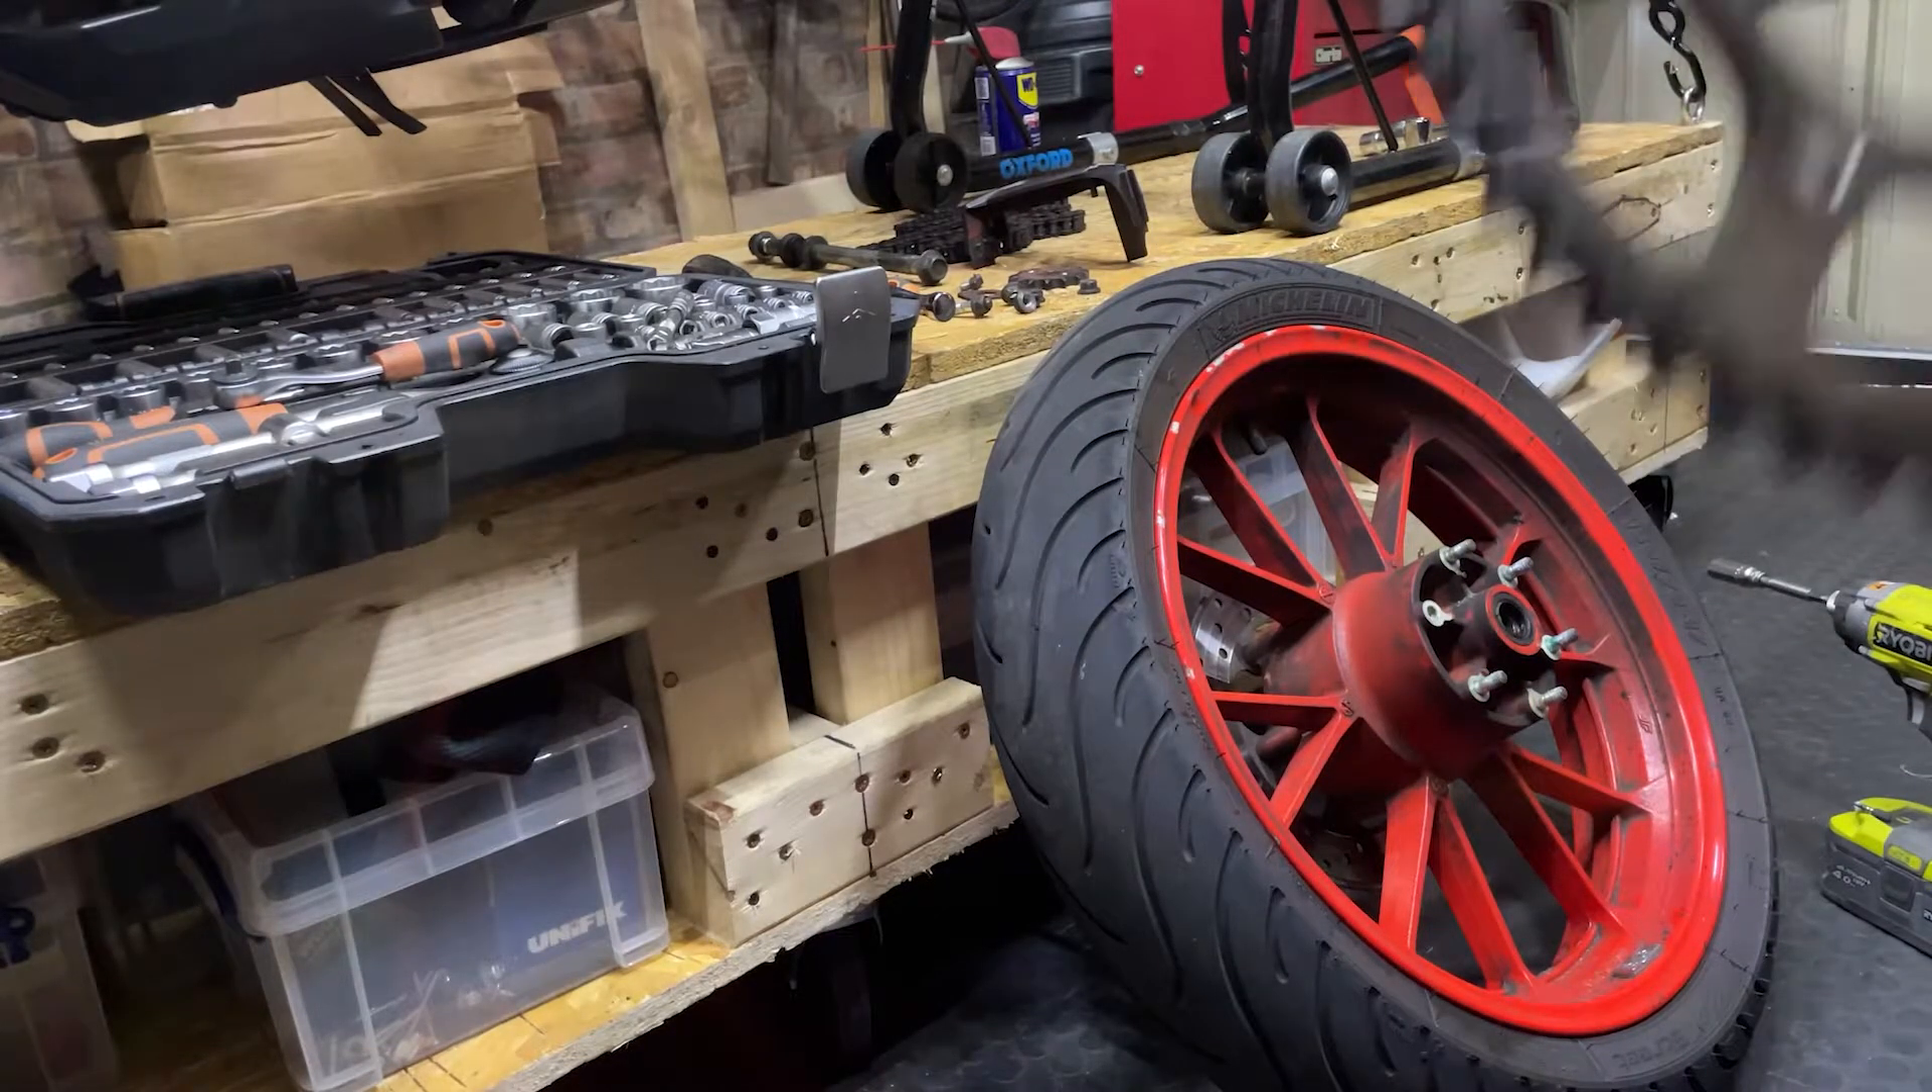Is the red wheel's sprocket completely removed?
Yes.